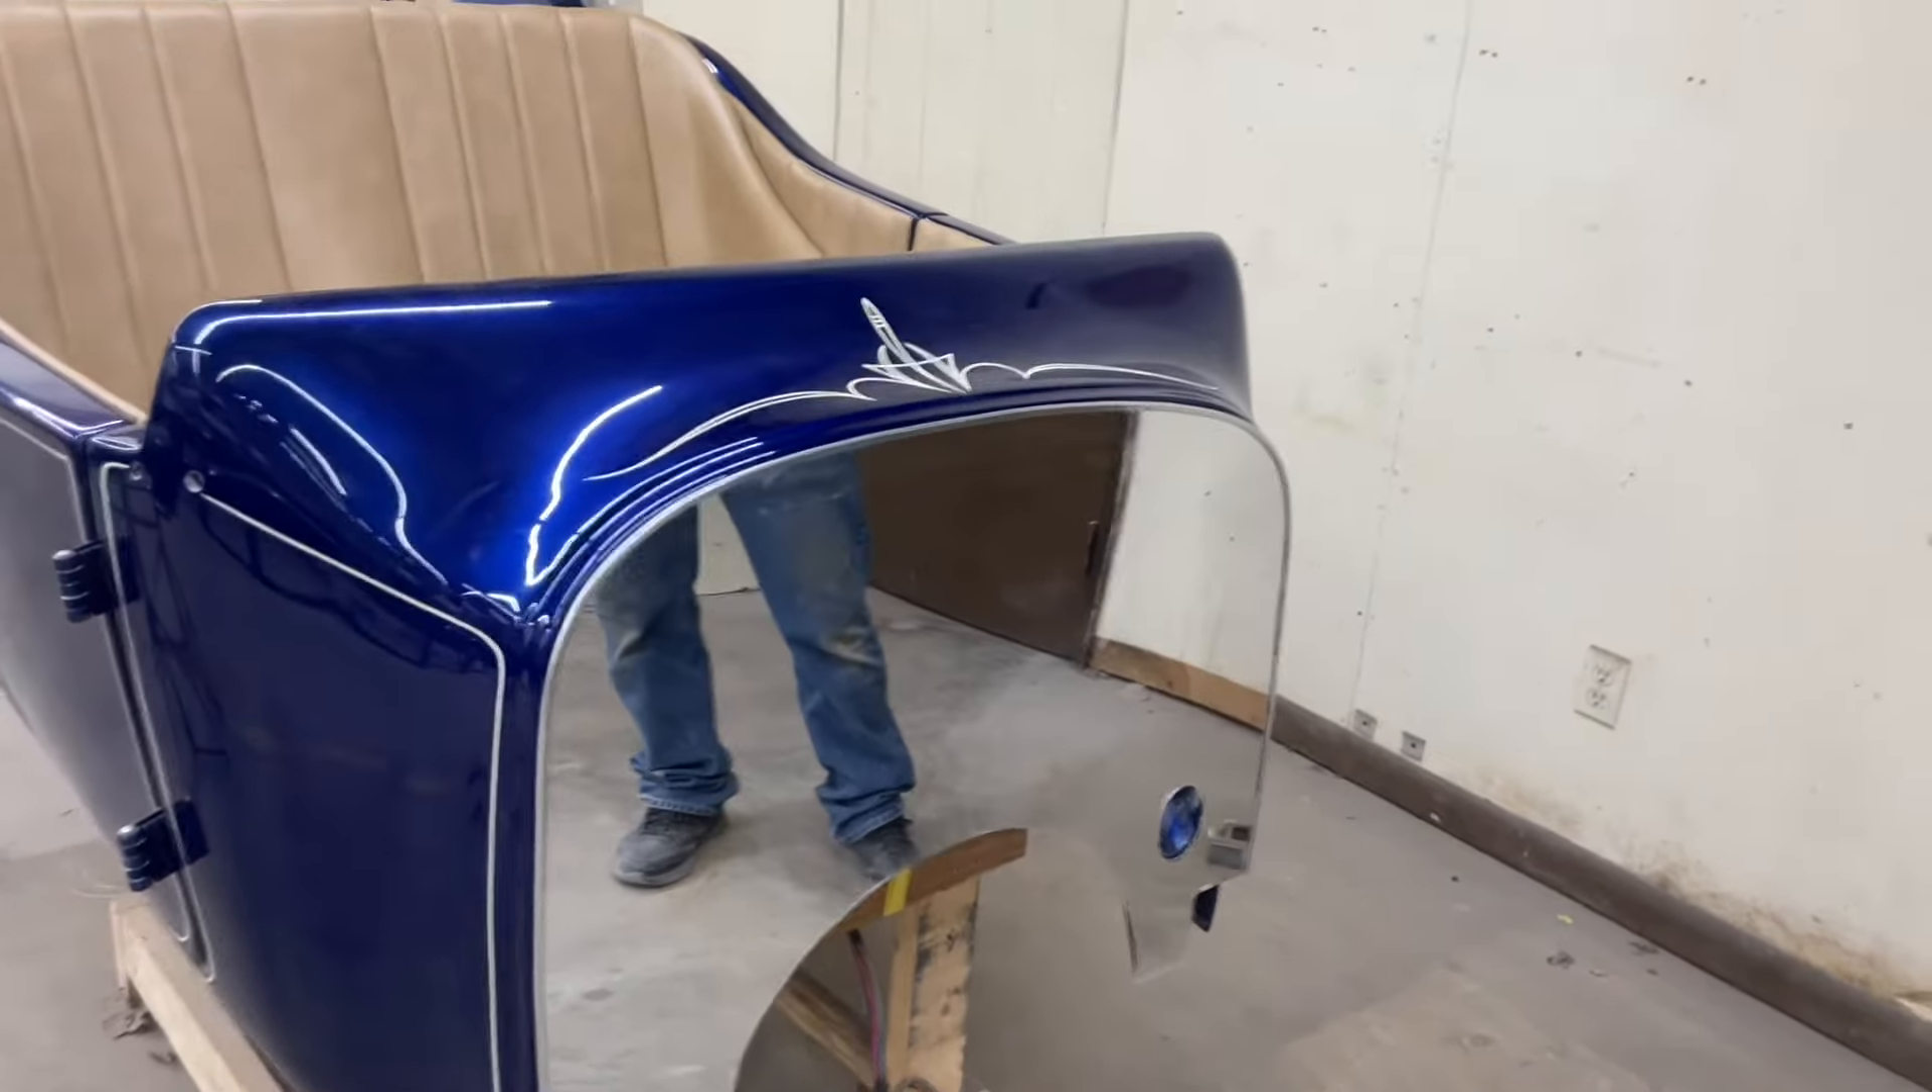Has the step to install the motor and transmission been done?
No.